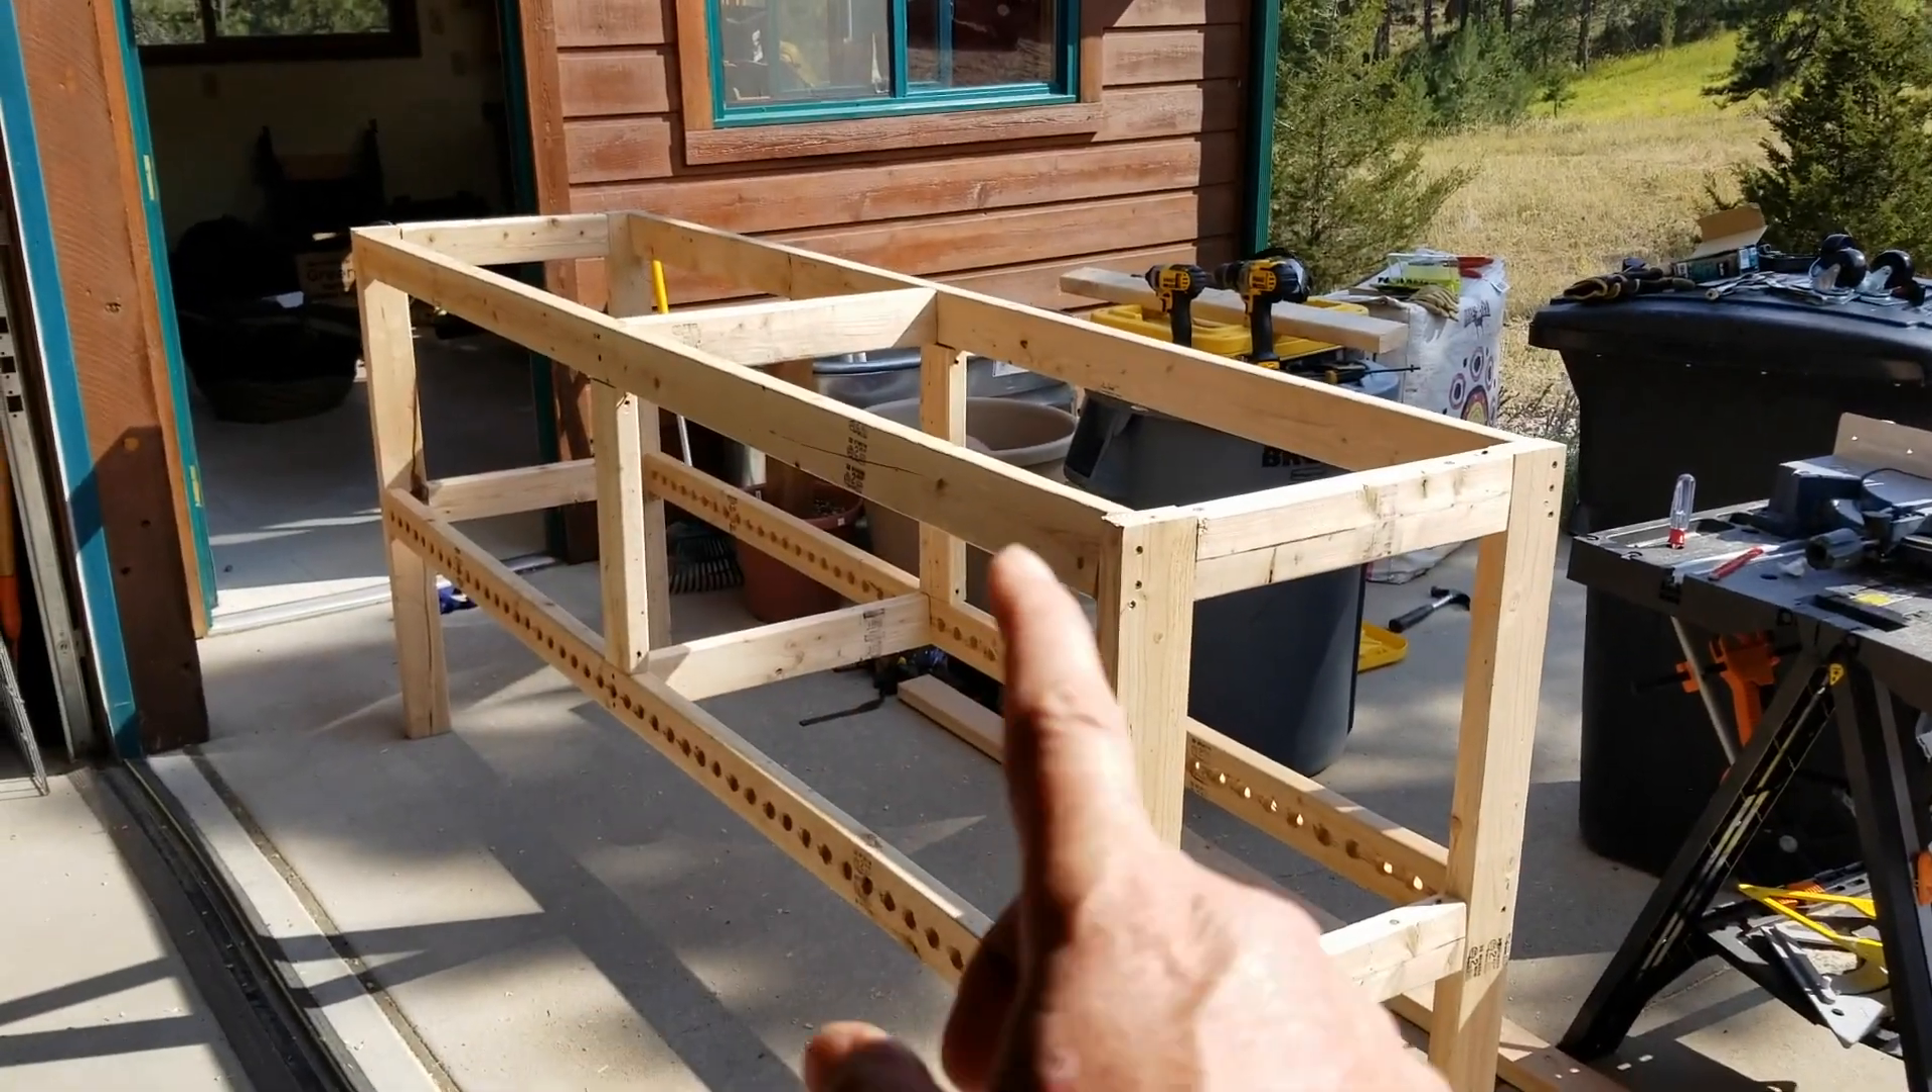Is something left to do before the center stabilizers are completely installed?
No.